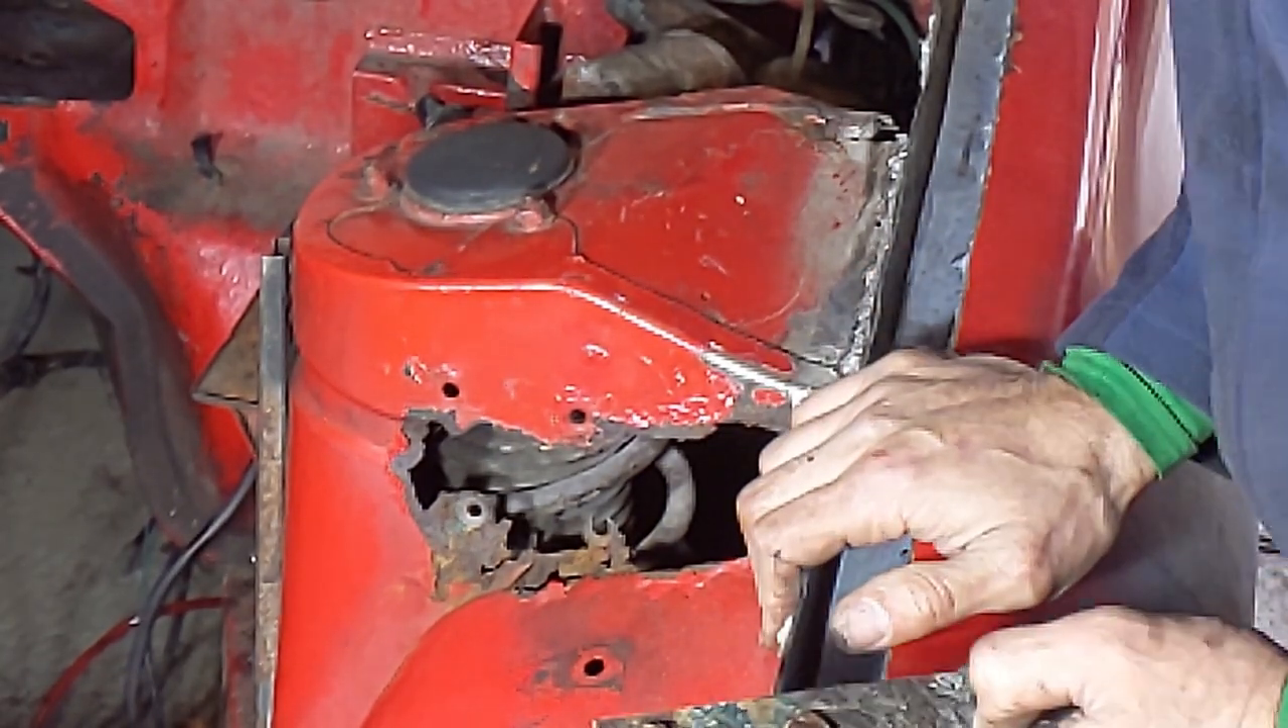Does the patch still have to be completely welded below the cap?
Yes.